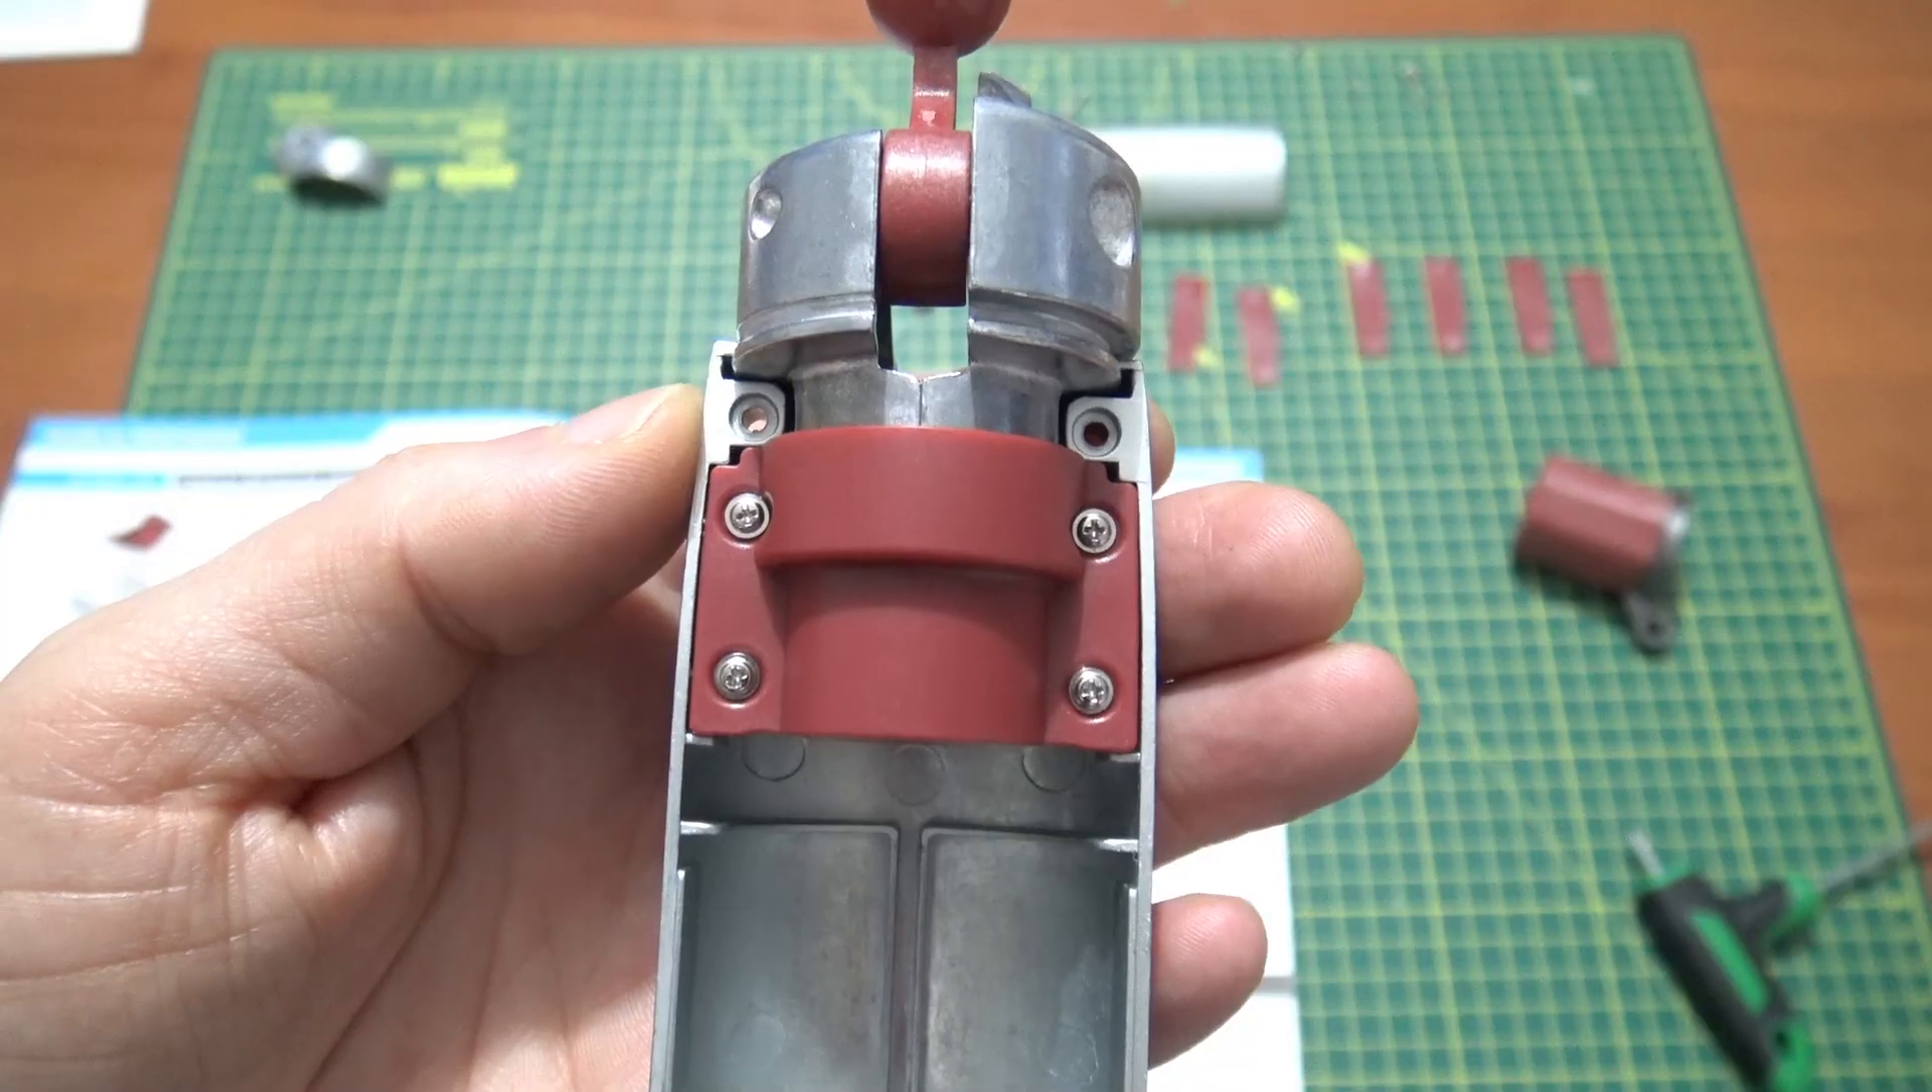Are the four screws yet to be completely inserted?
No.